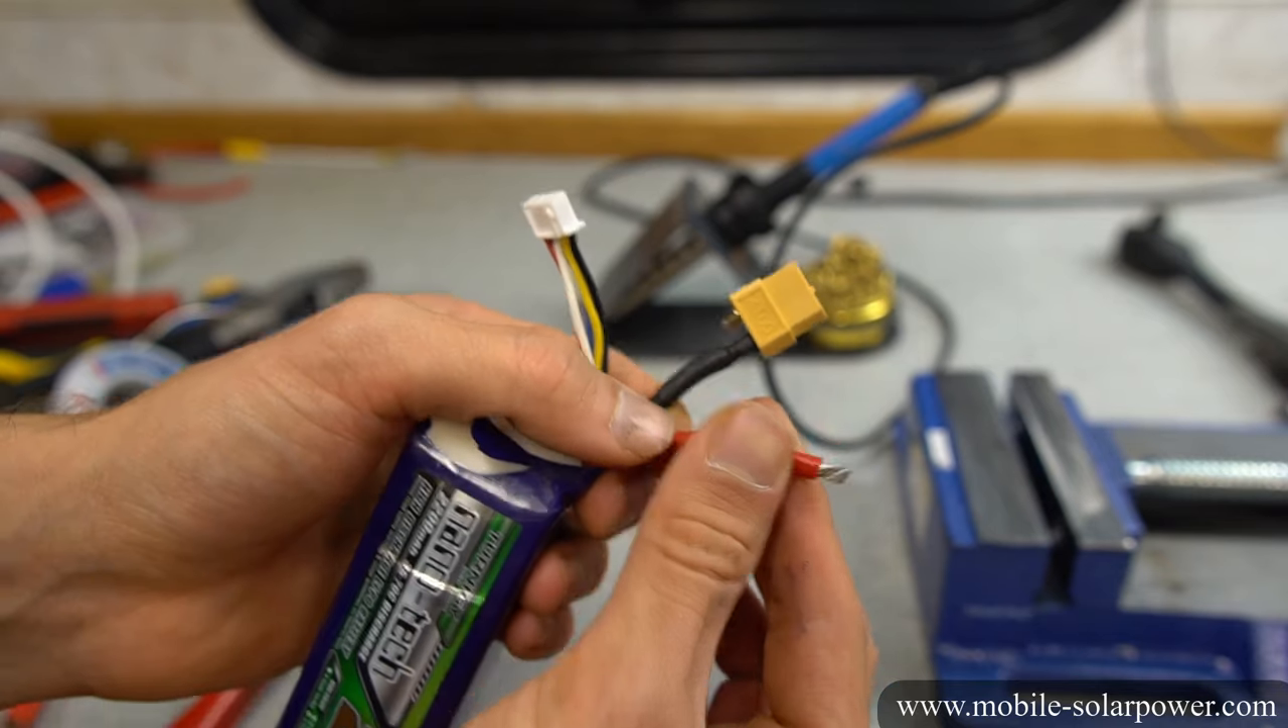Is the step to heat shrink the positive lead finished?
No.